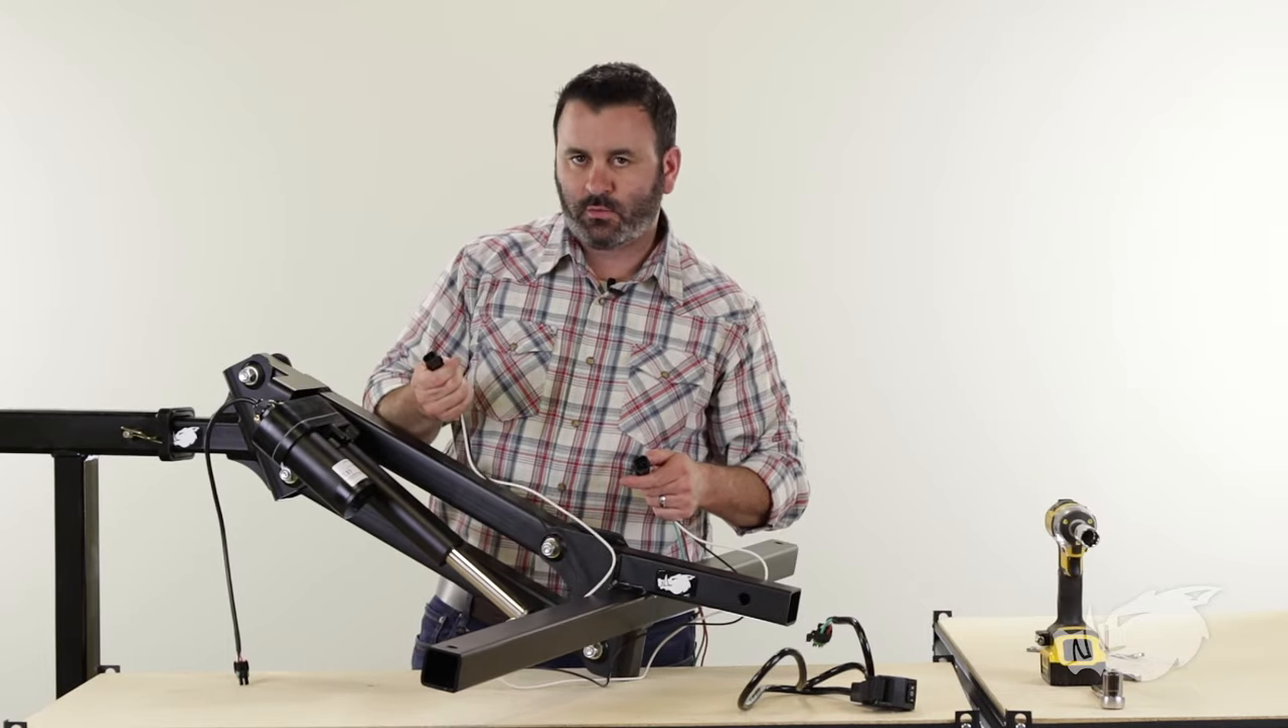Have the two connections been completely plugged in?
No.